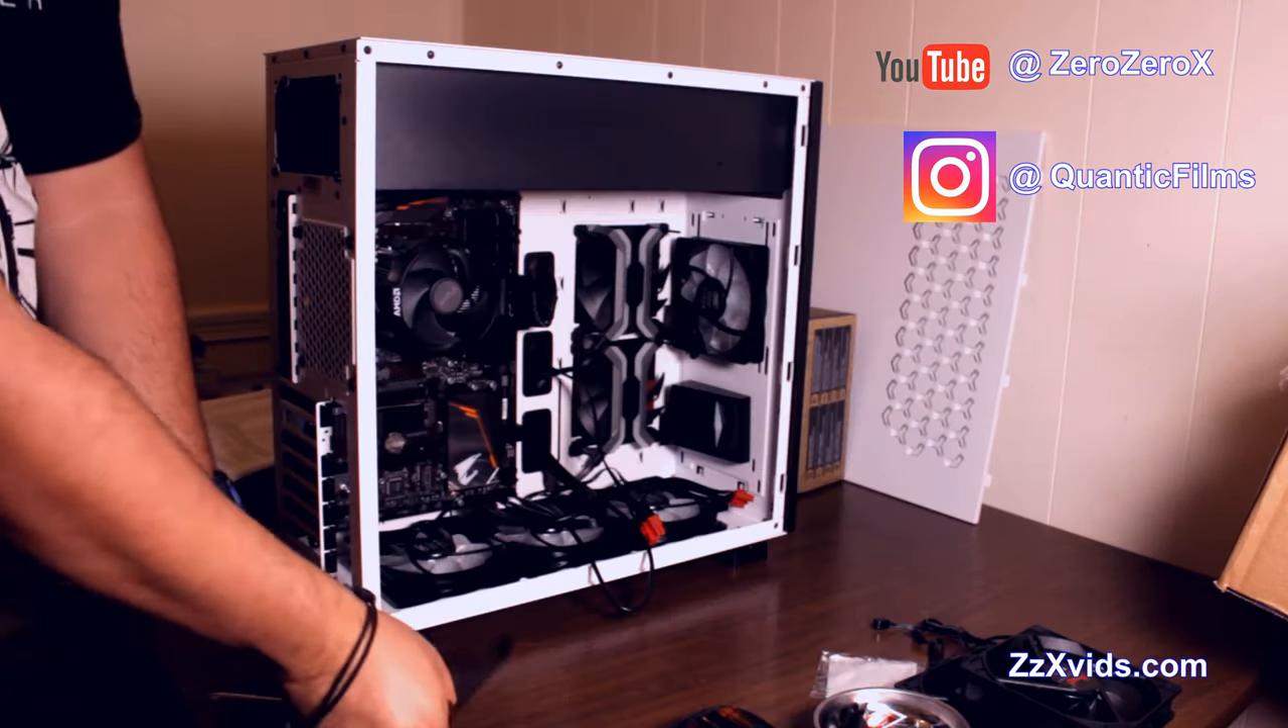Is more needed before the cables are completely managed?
Yes.